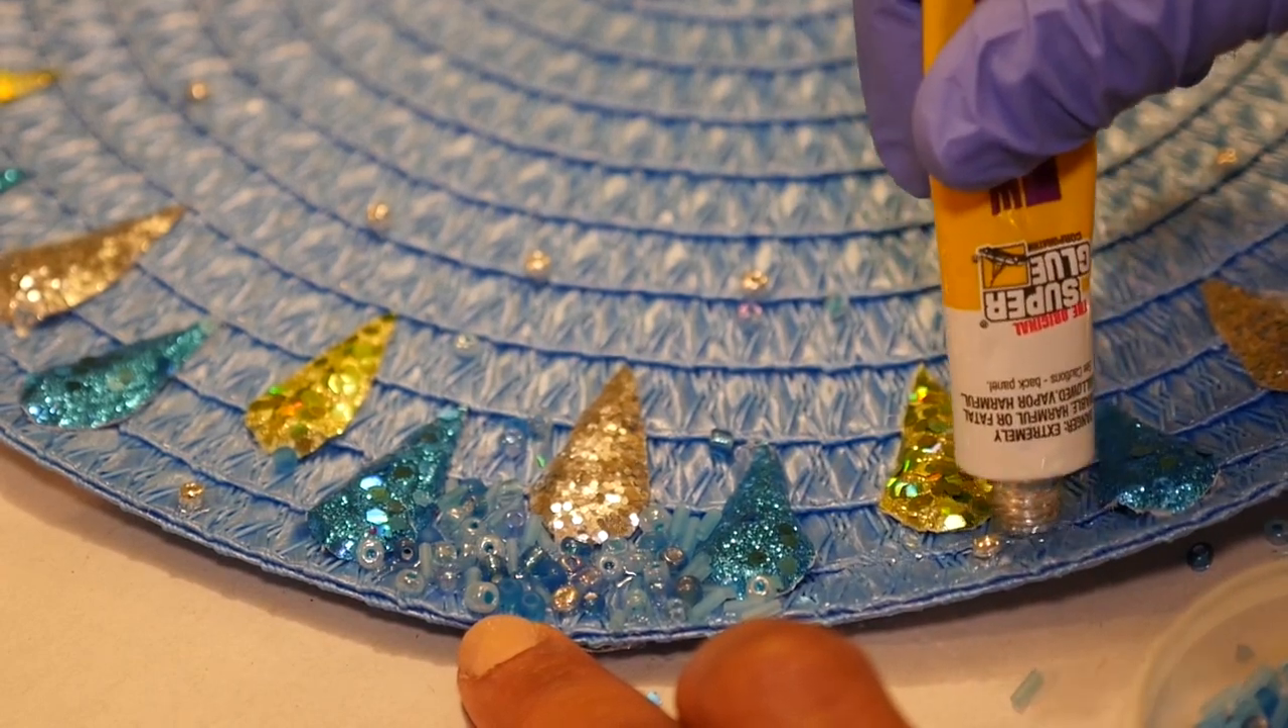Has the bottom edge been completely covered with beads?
No.